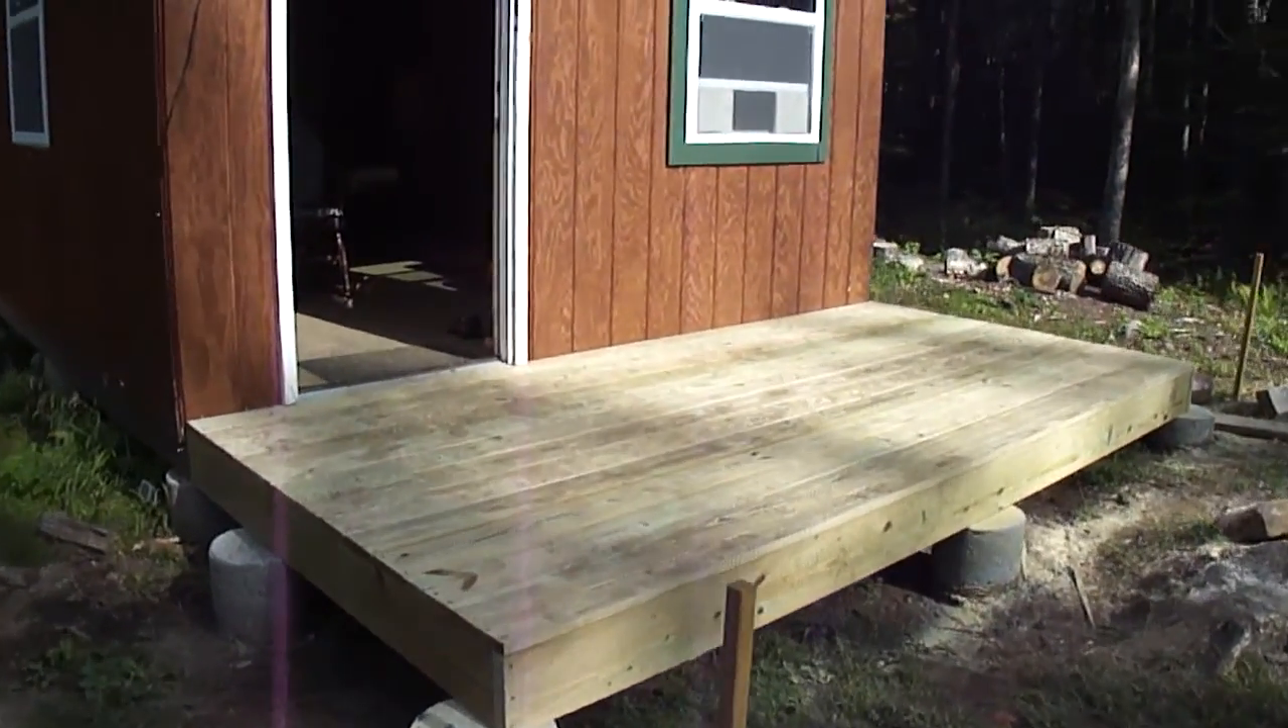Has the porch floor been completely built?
Yes.